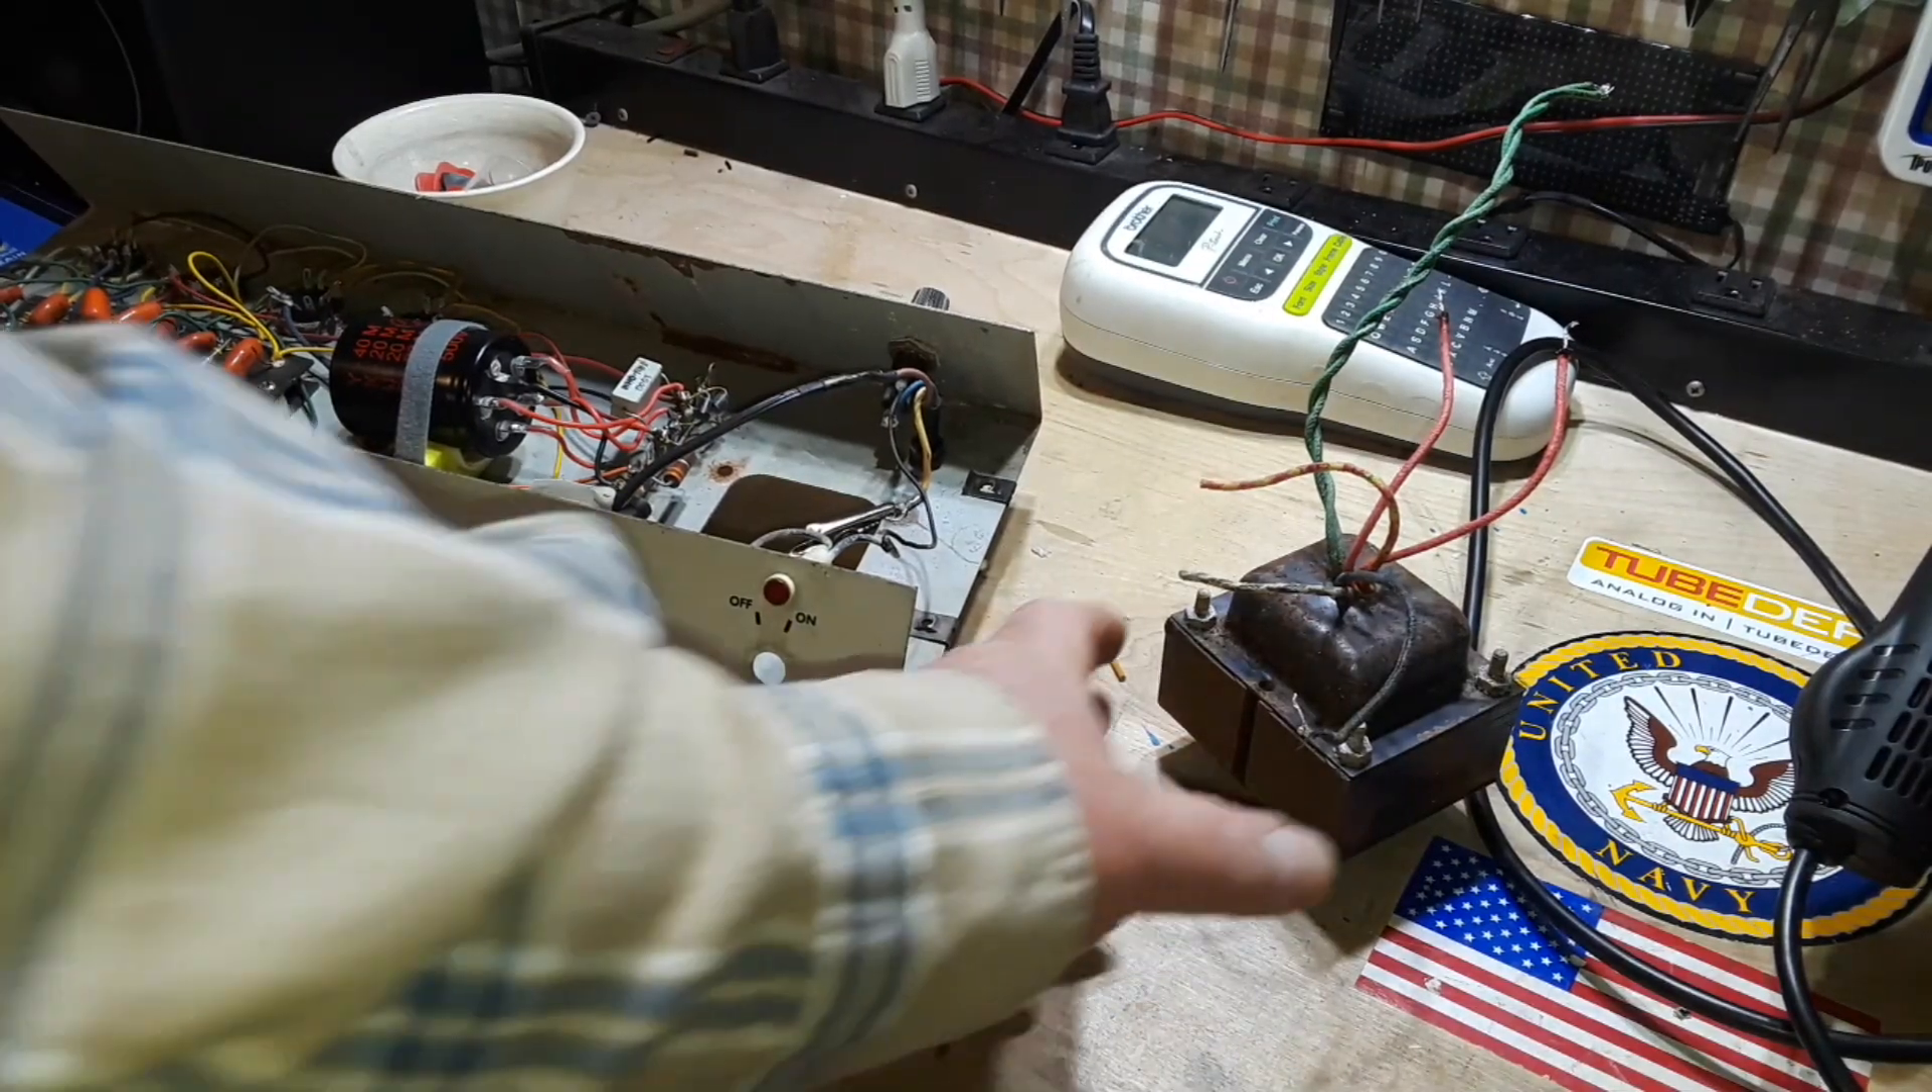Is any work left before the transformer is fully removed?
No.